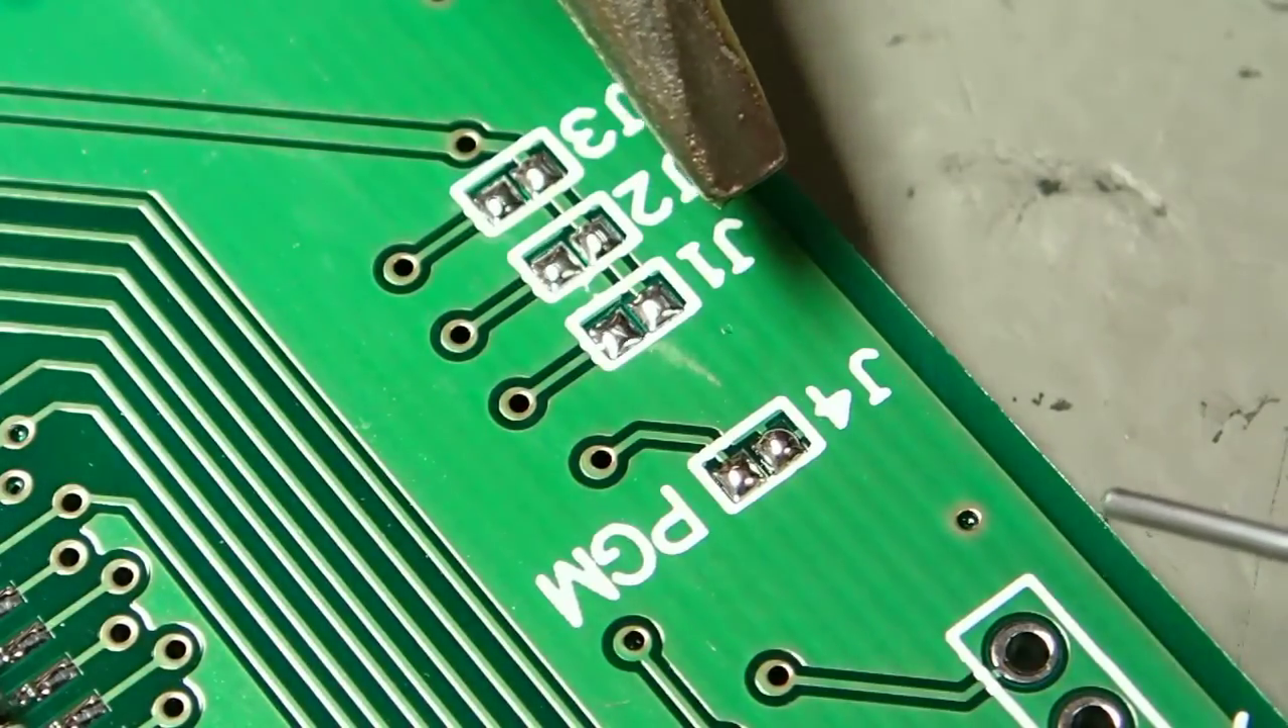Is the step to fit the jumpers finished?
No.